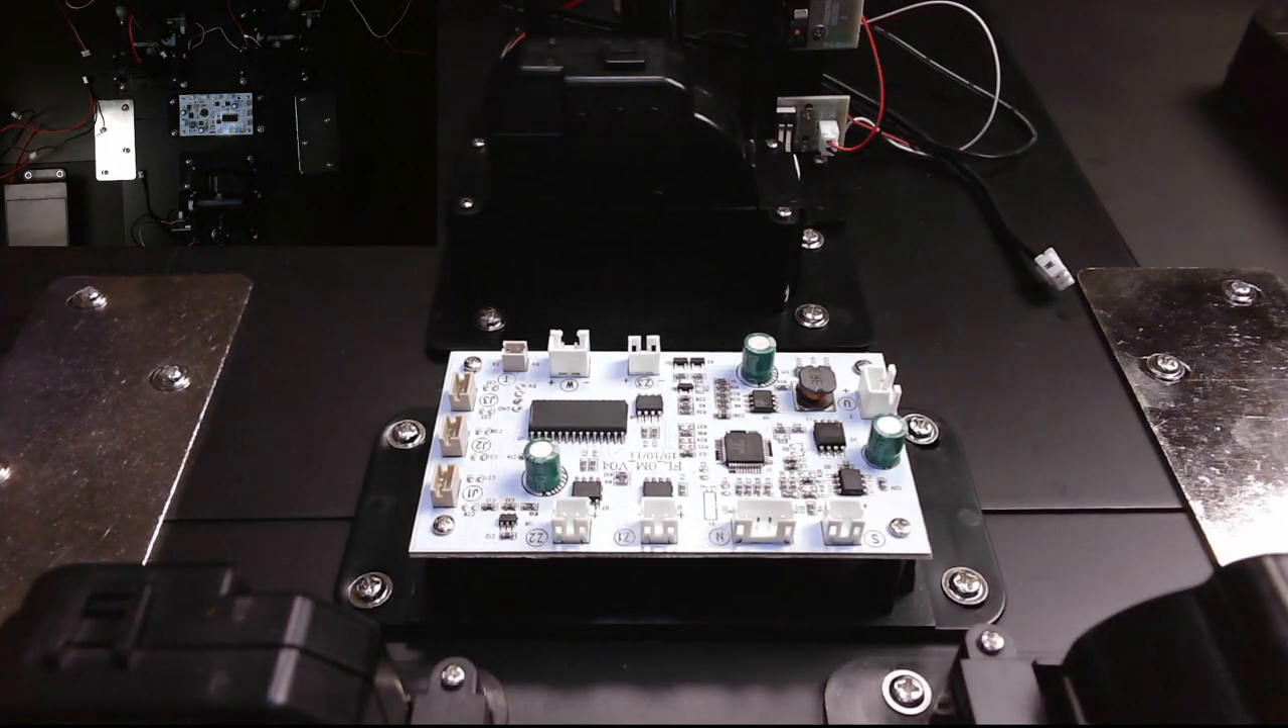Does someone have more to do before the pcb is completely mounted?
No.